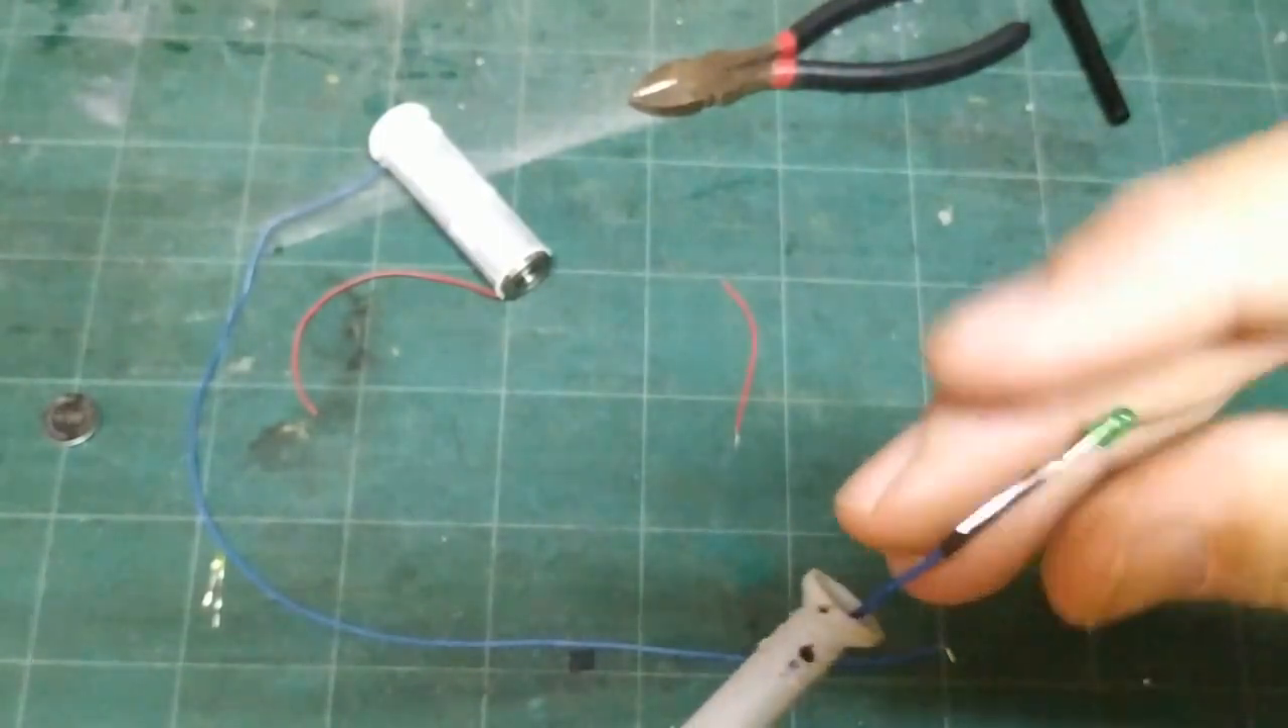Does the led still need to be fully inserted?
Yes.